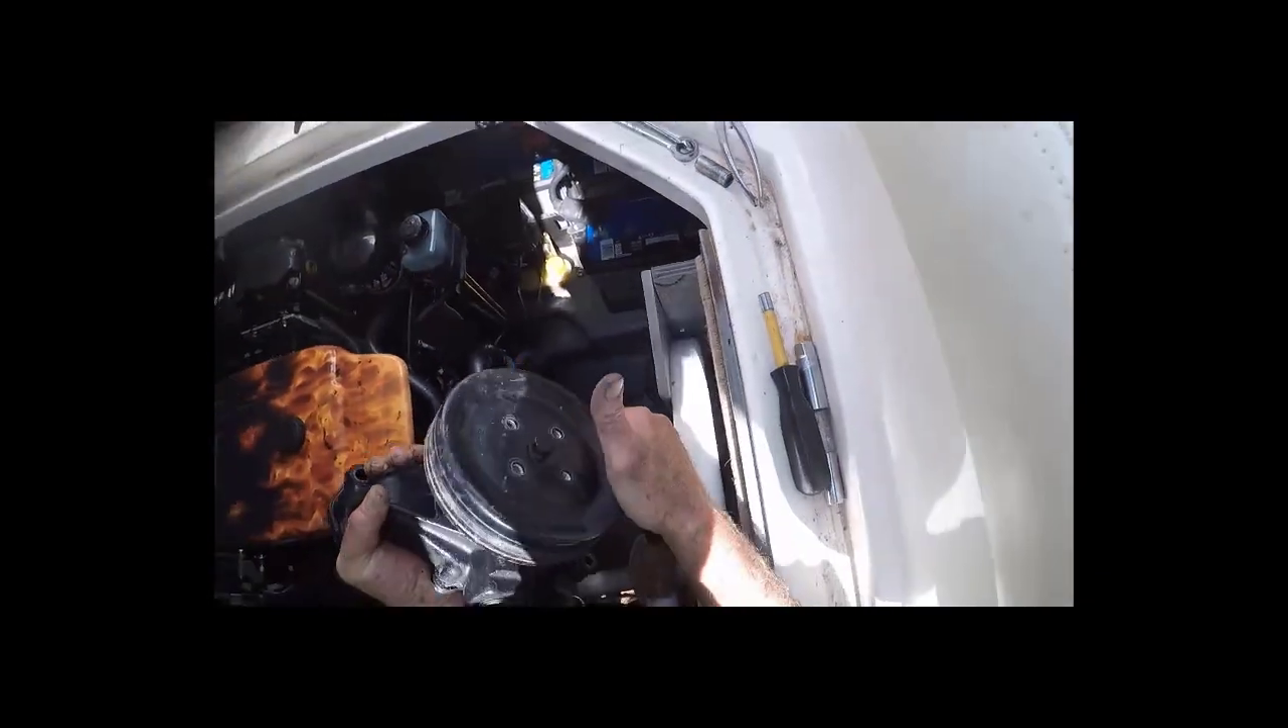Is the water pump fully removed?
Yes.